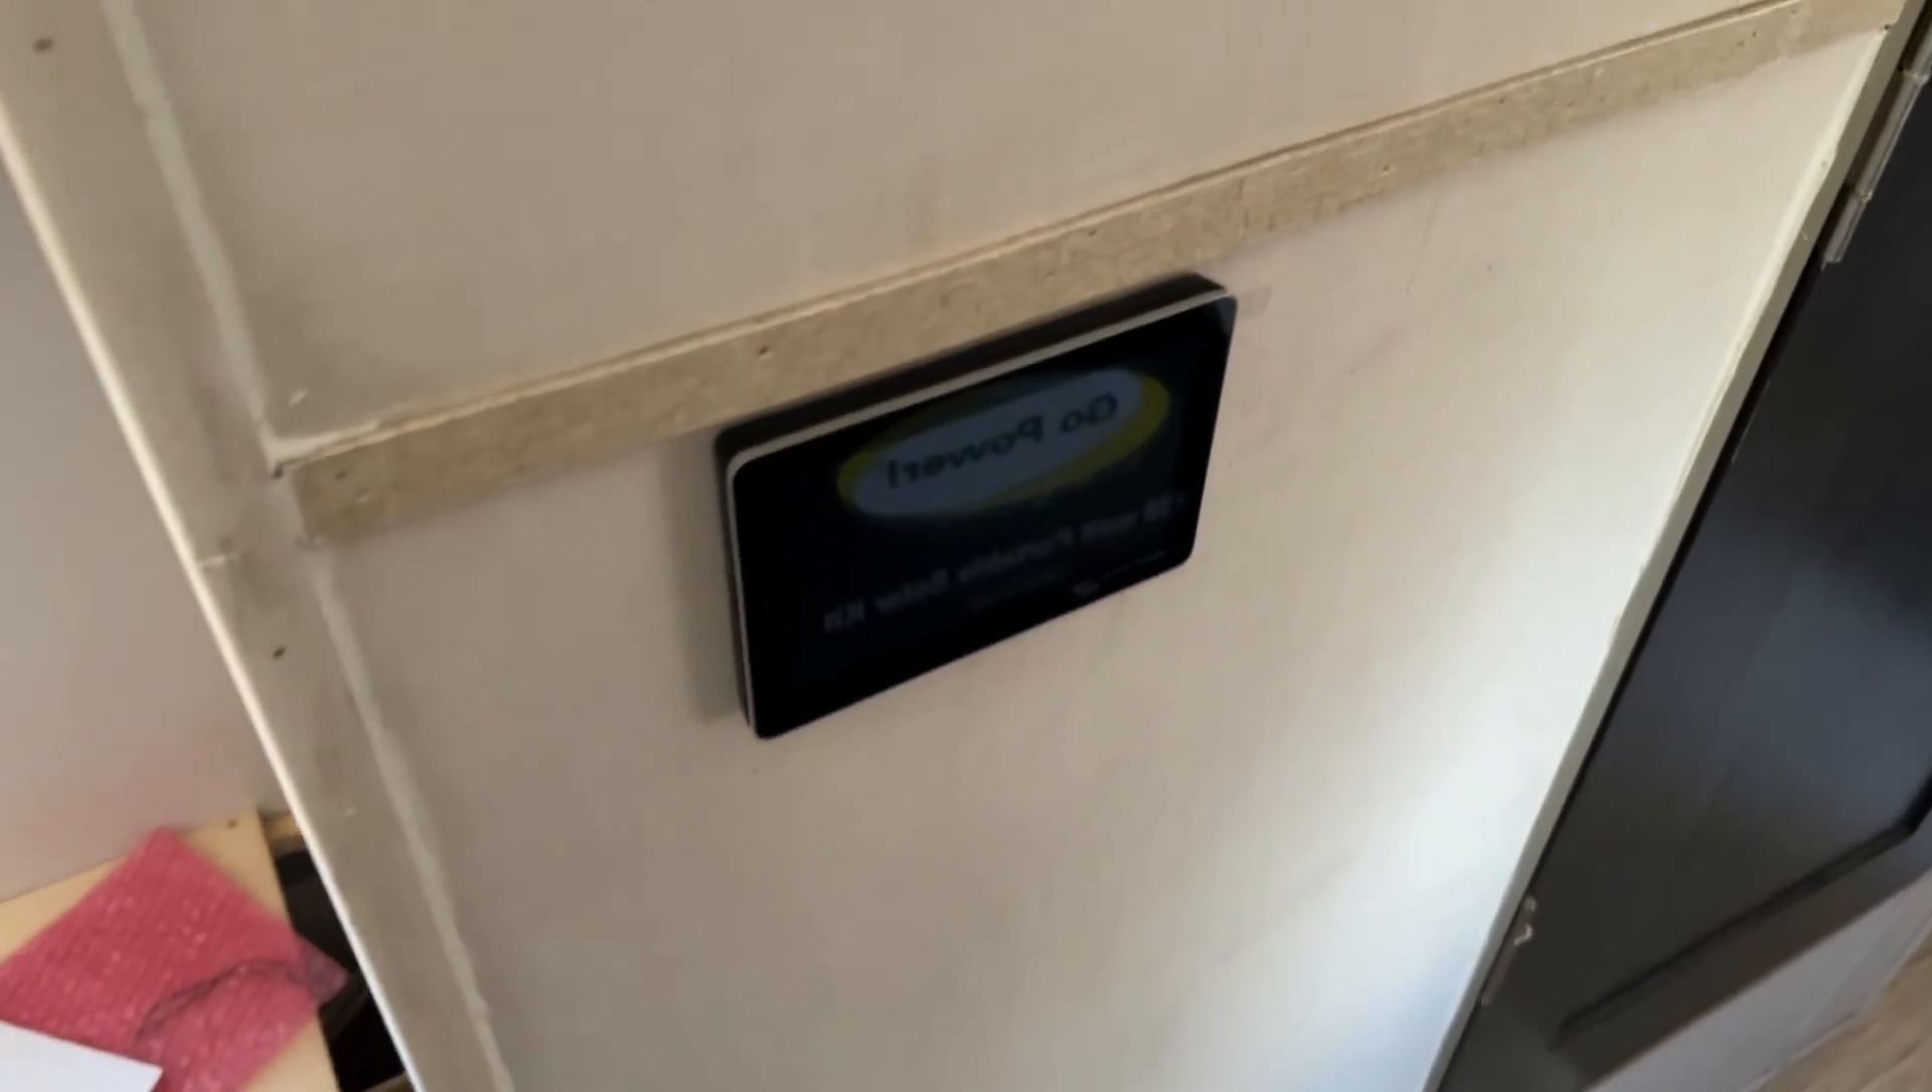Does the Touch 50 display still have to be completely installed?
No.